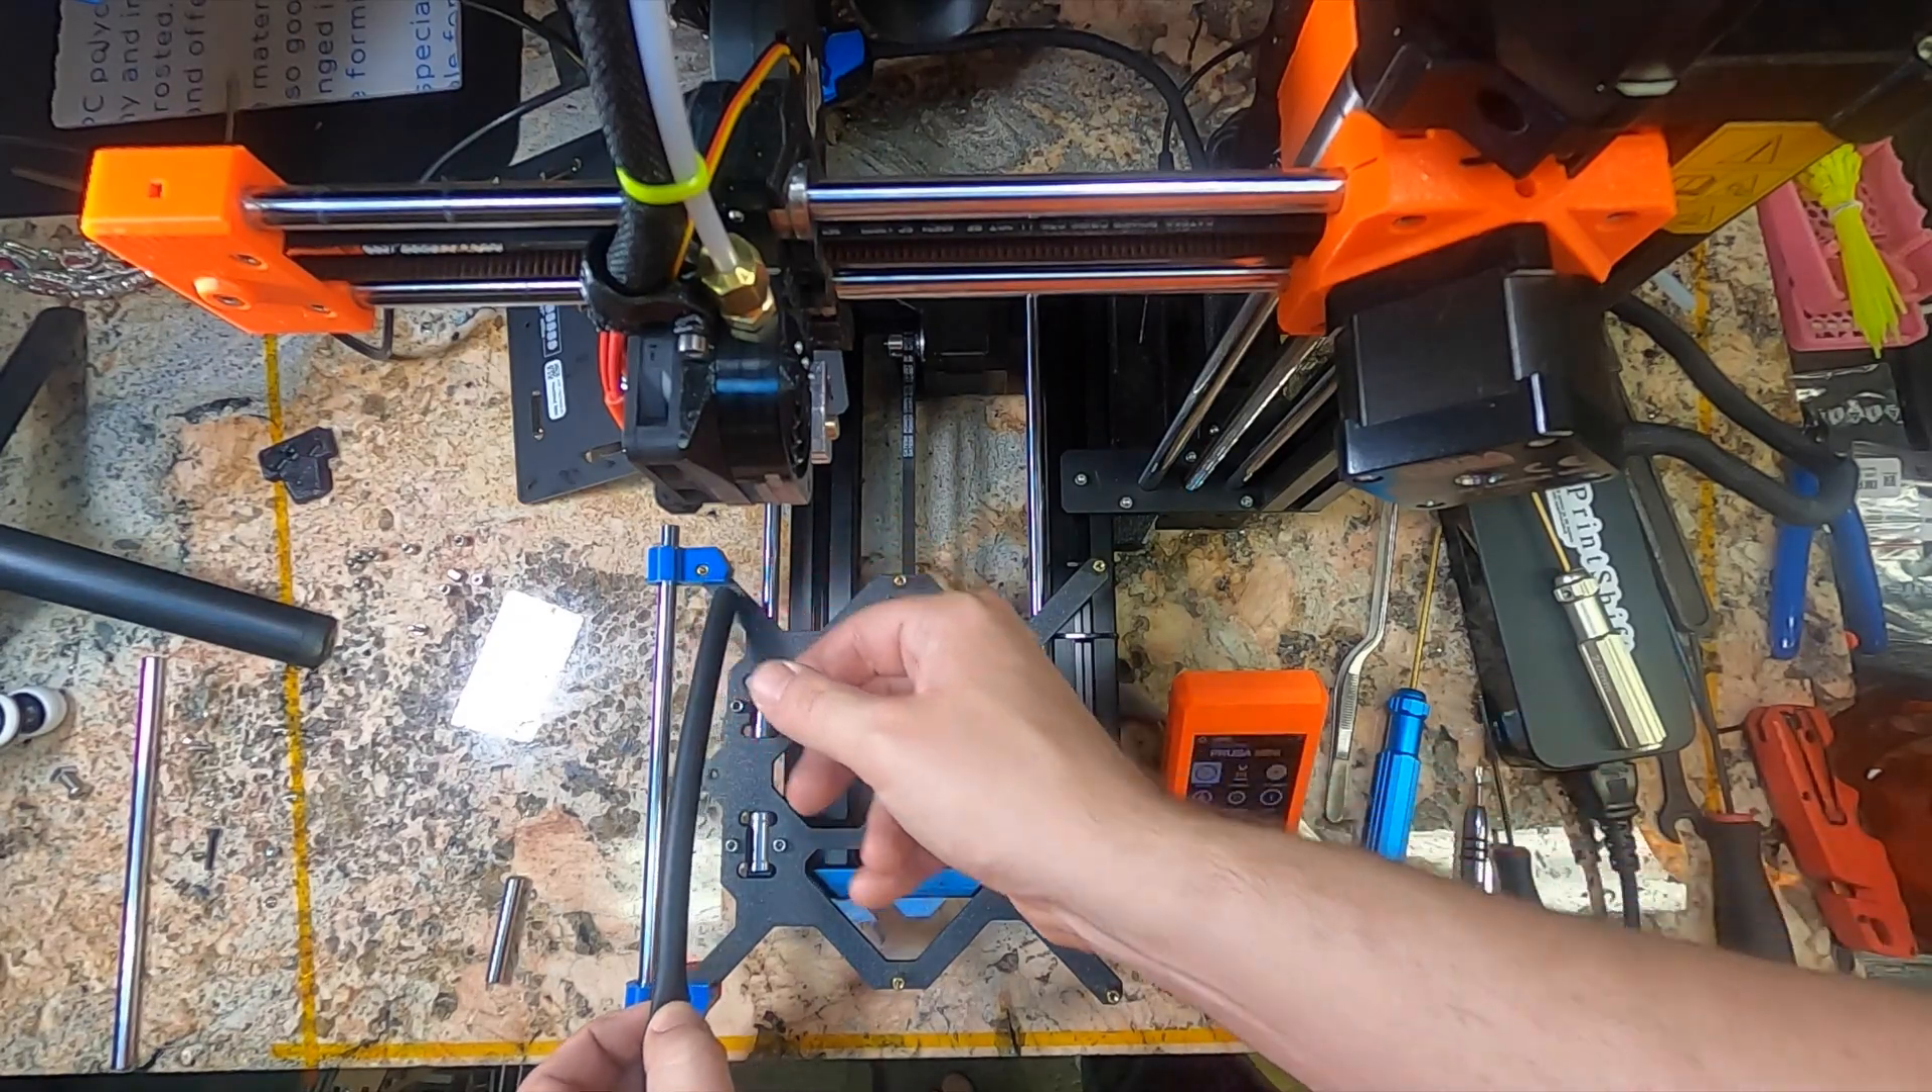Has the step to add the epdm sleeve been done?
No.